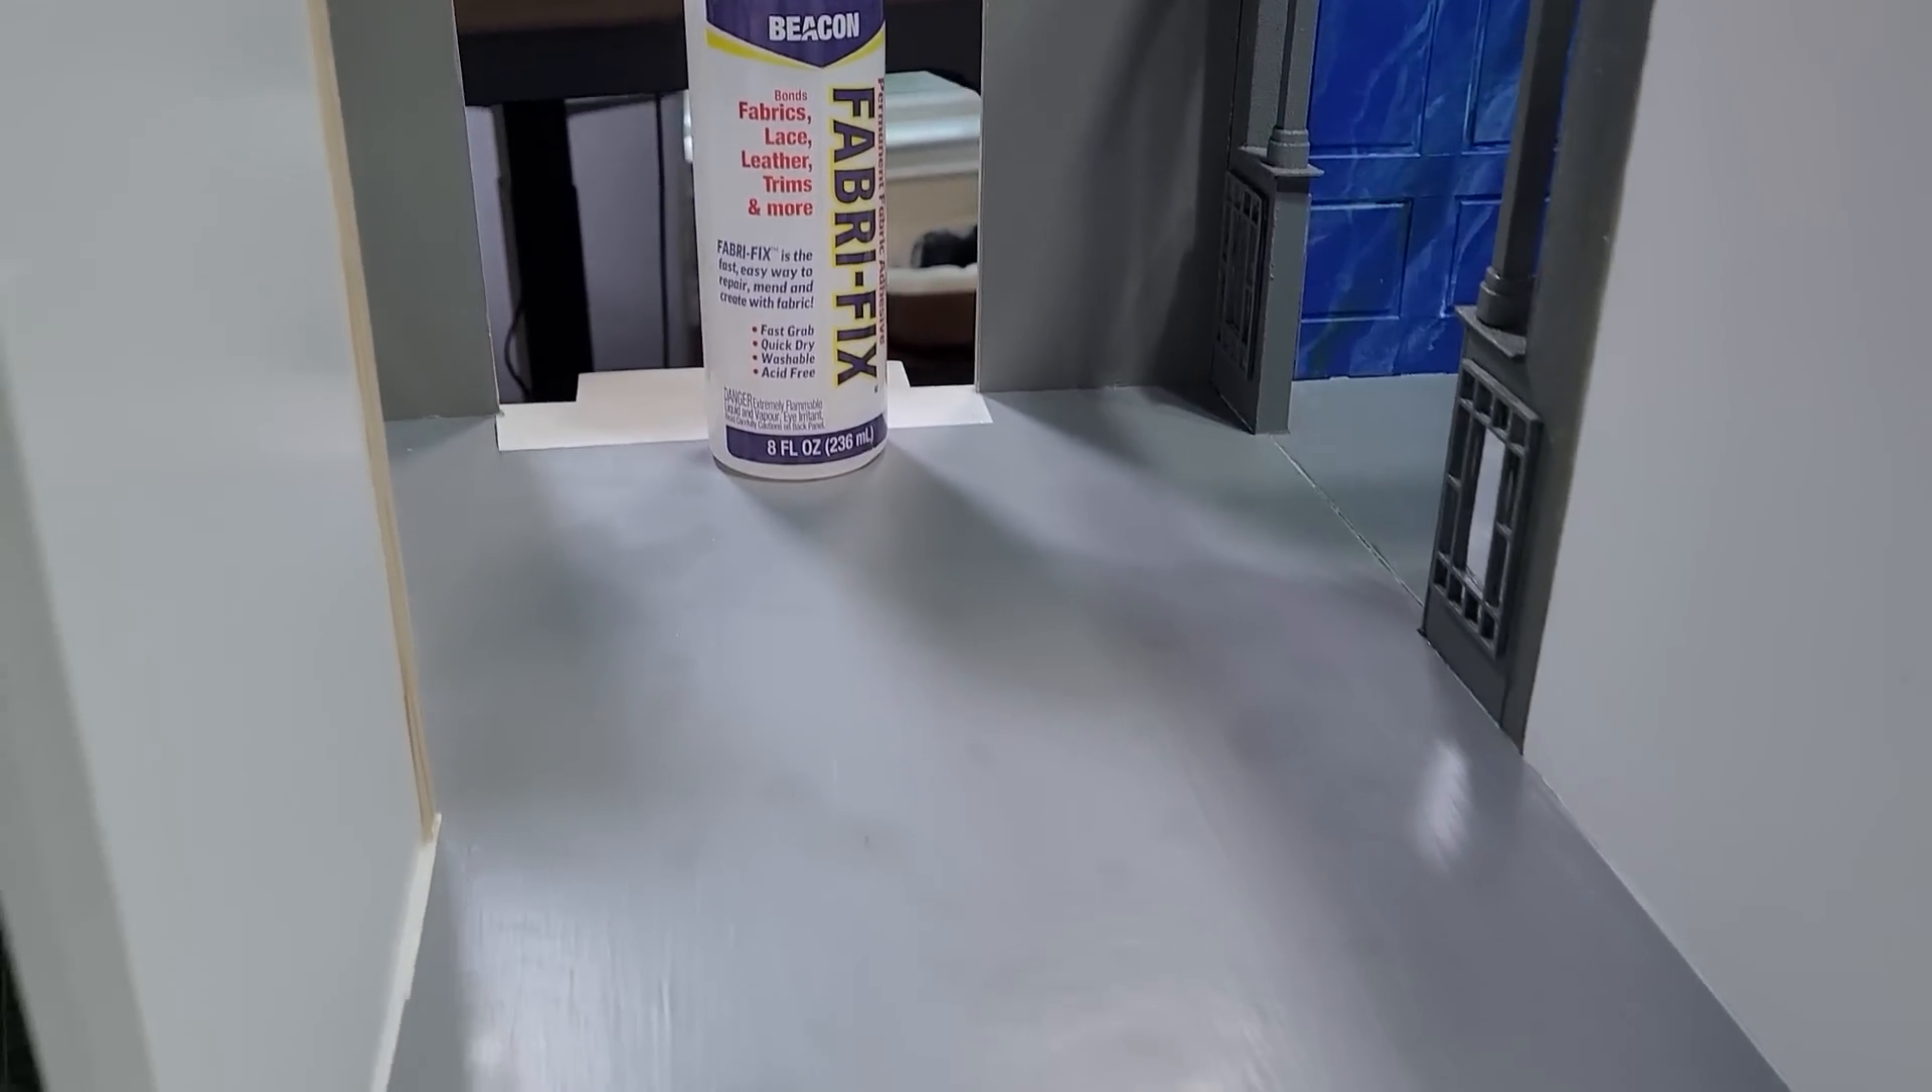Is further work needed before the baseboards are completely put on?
Yes.